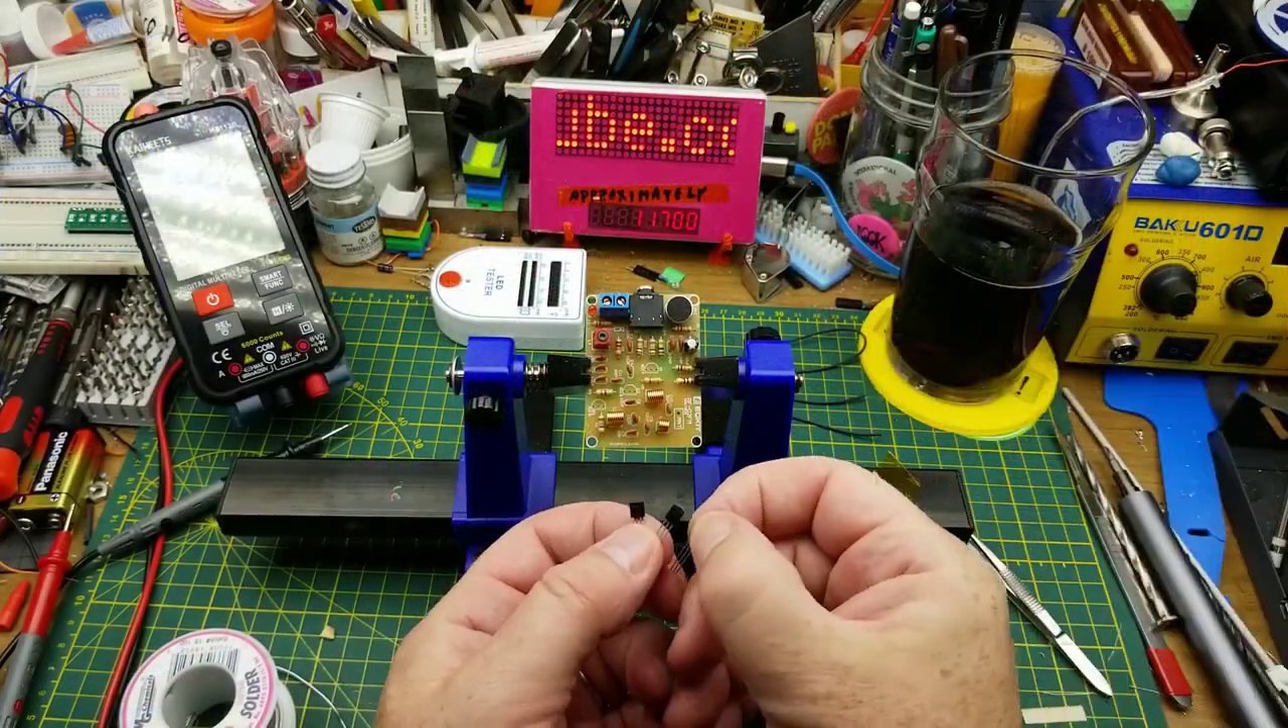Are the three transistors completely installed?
No.